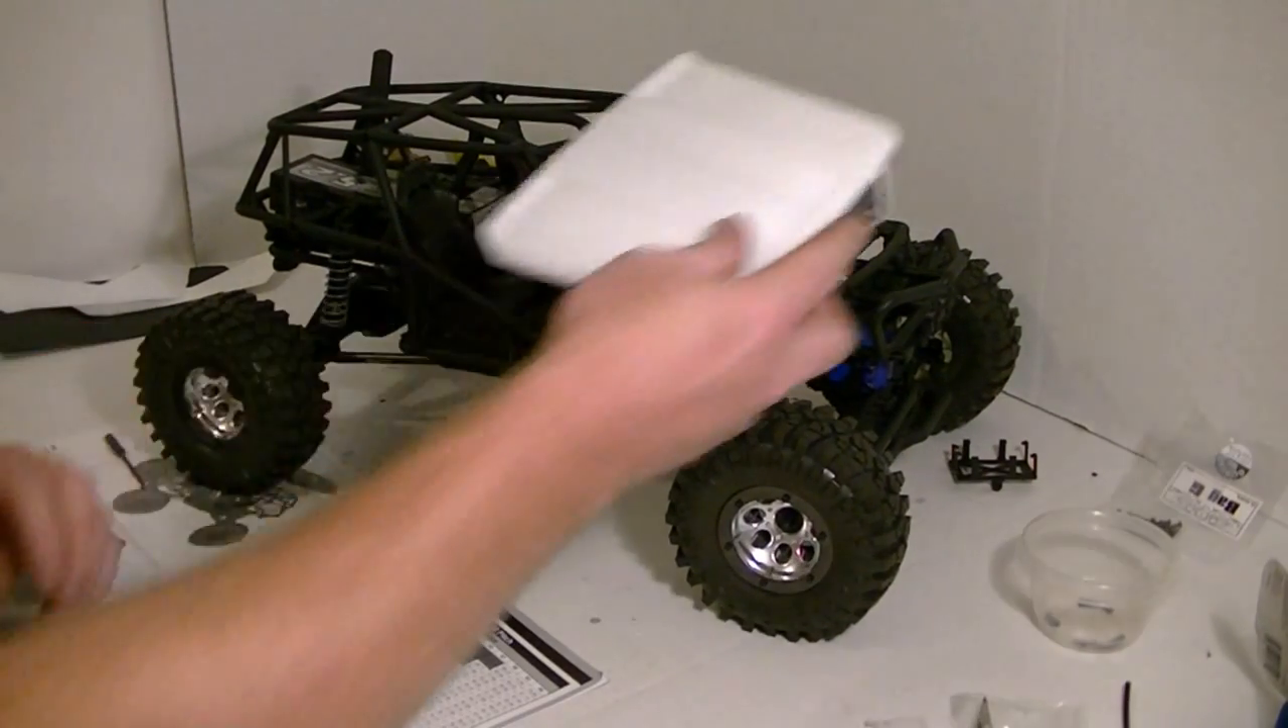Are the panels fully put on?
No.